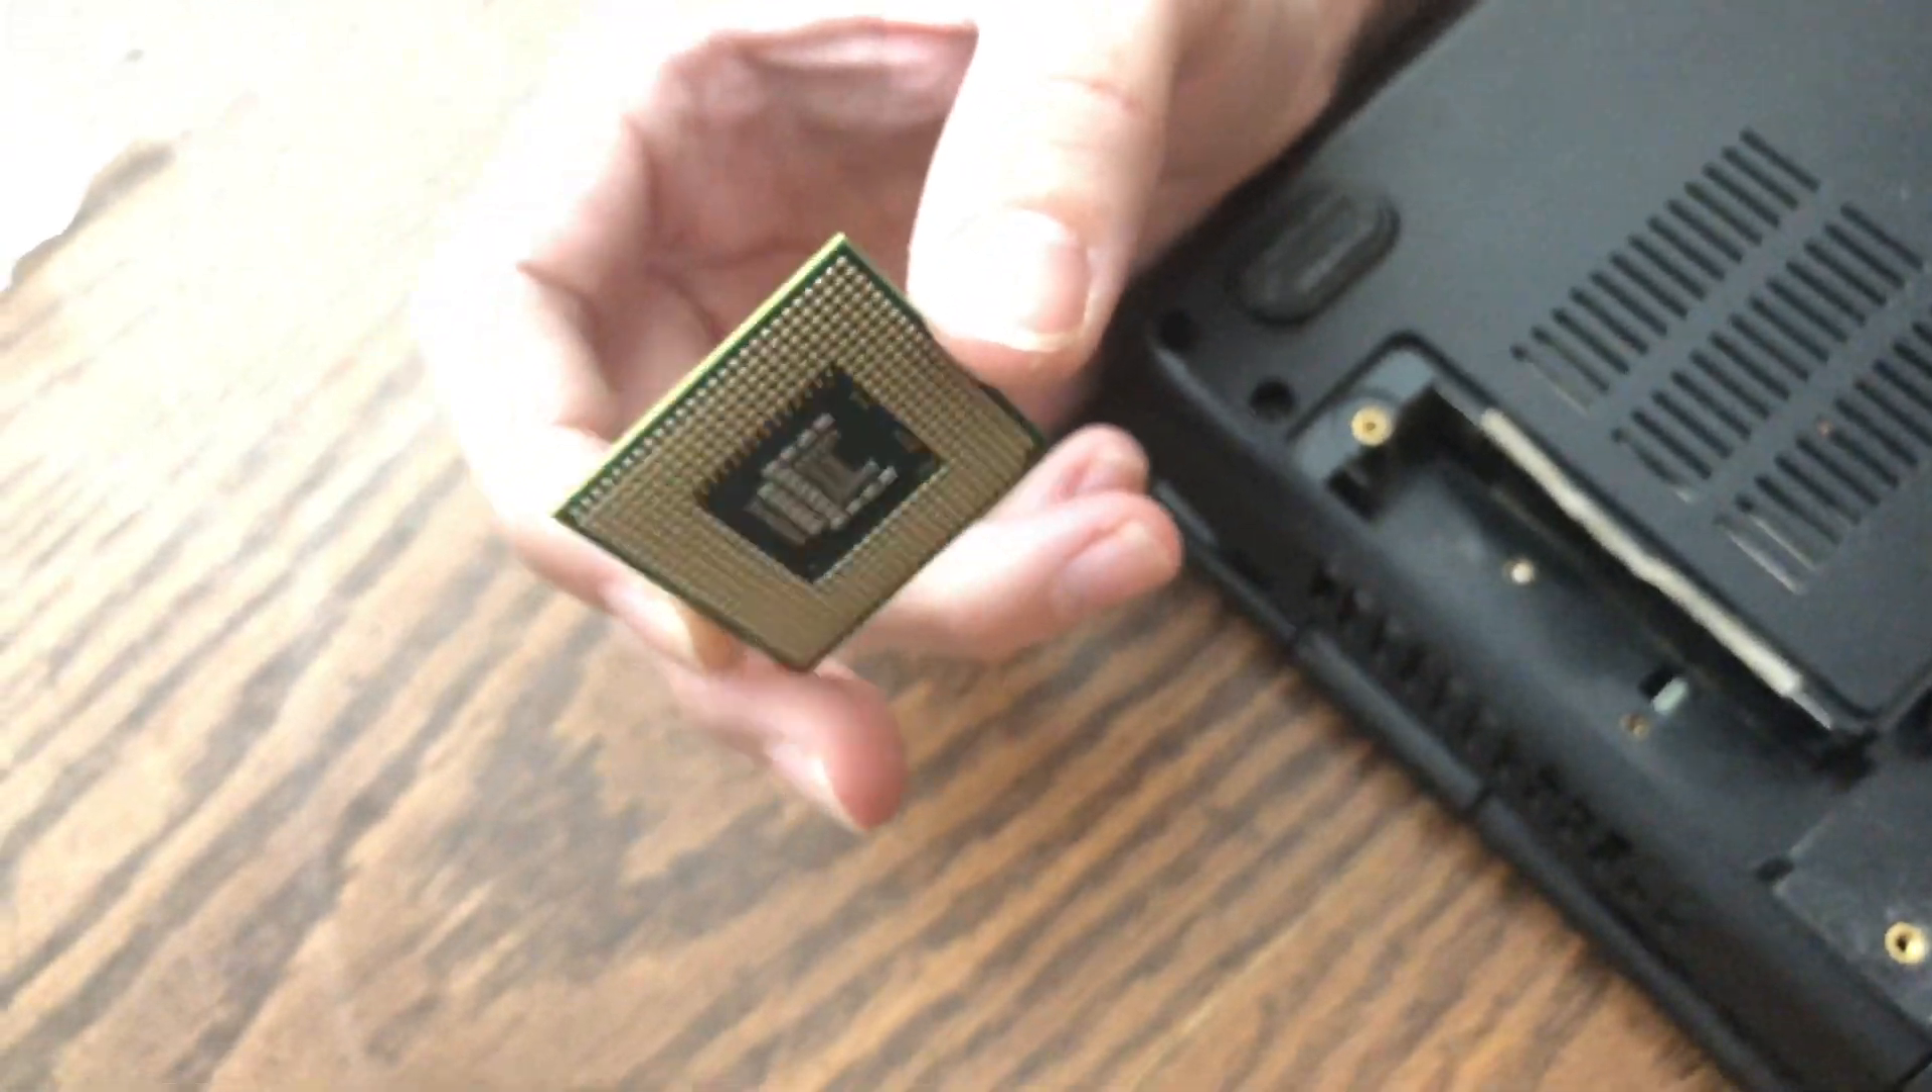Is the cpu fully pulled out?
Yes.